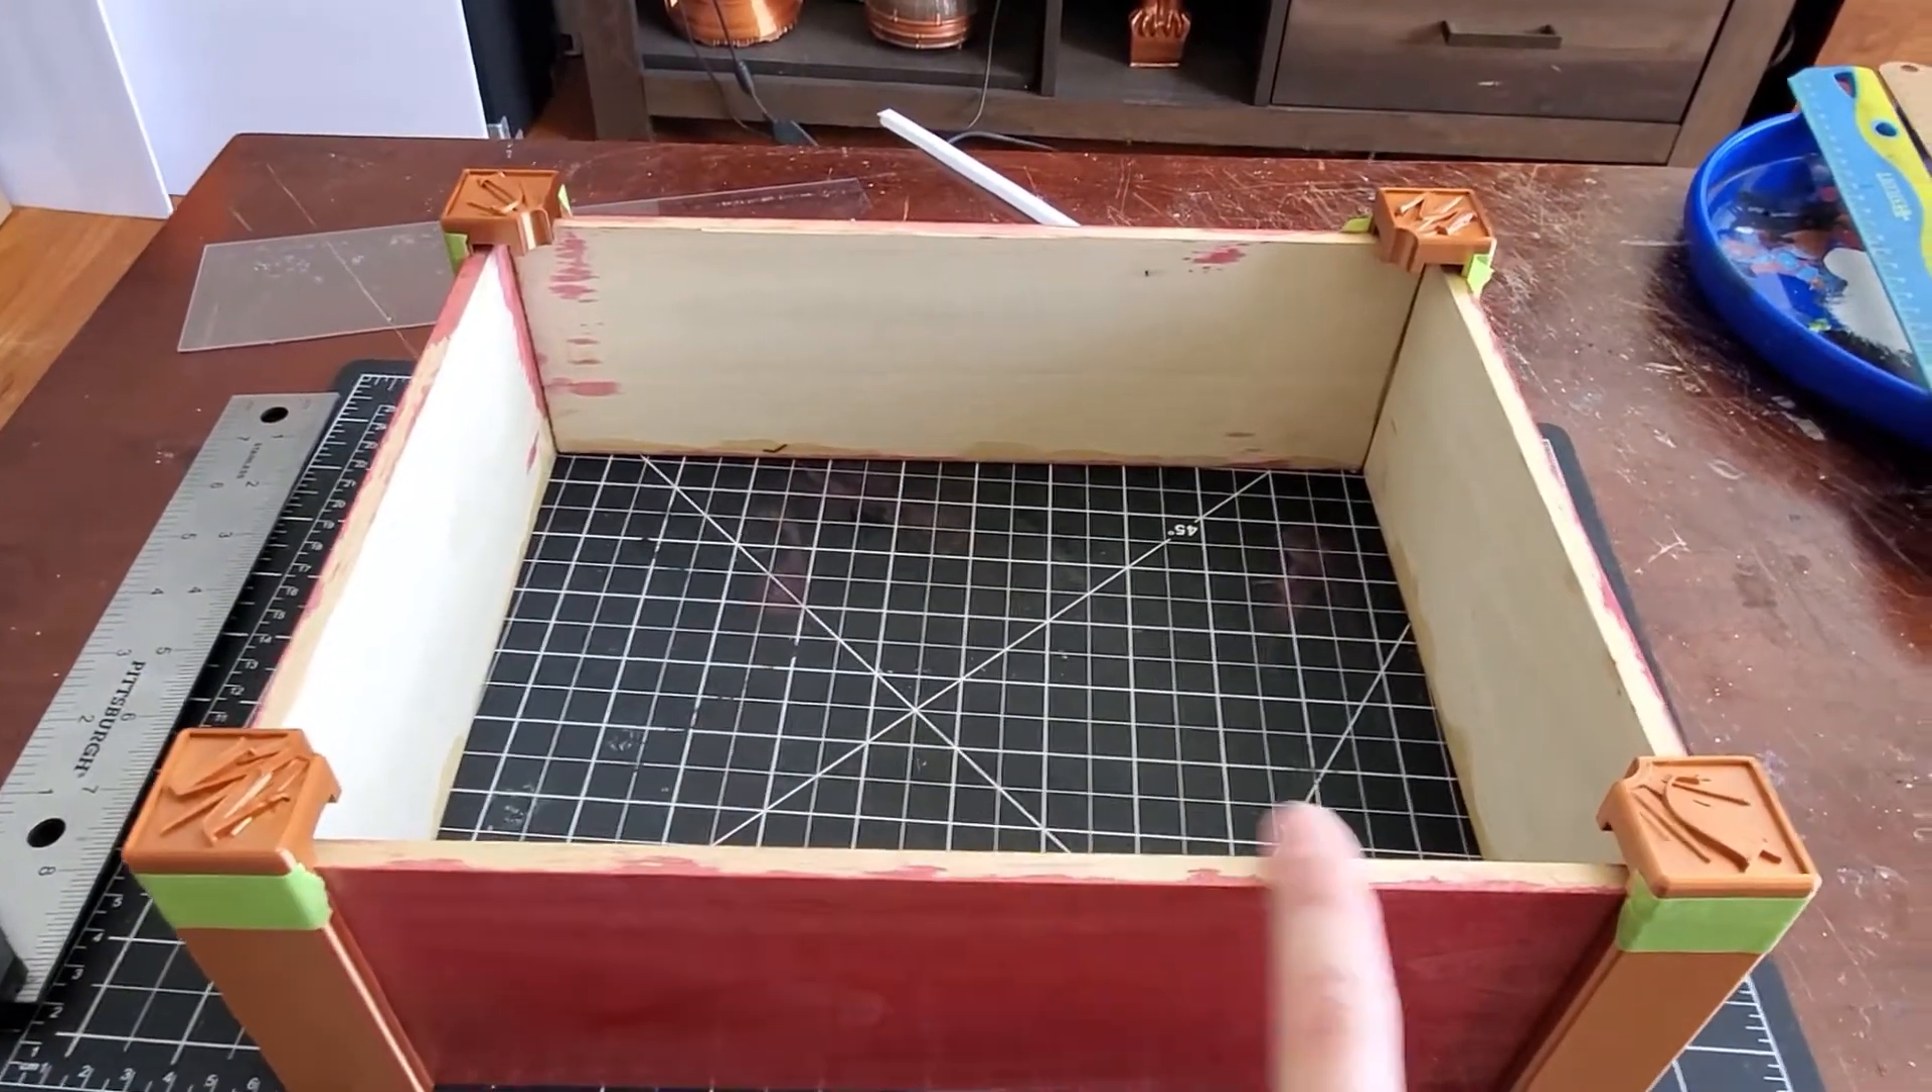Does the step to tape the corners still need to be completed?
No.